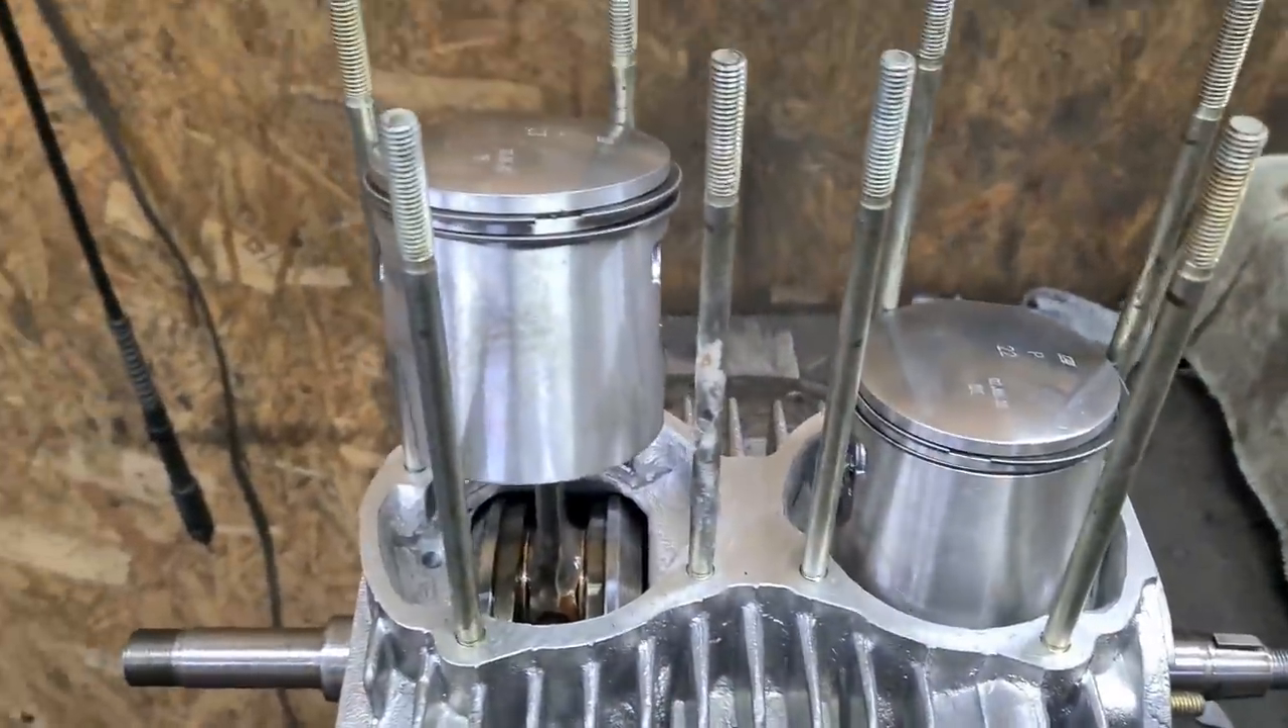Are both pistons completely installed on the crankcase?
Yes.